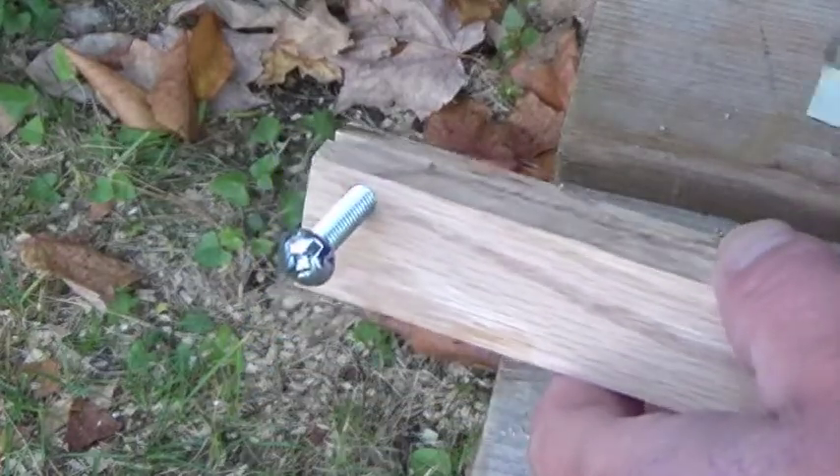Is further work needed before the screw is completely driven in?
Yes.